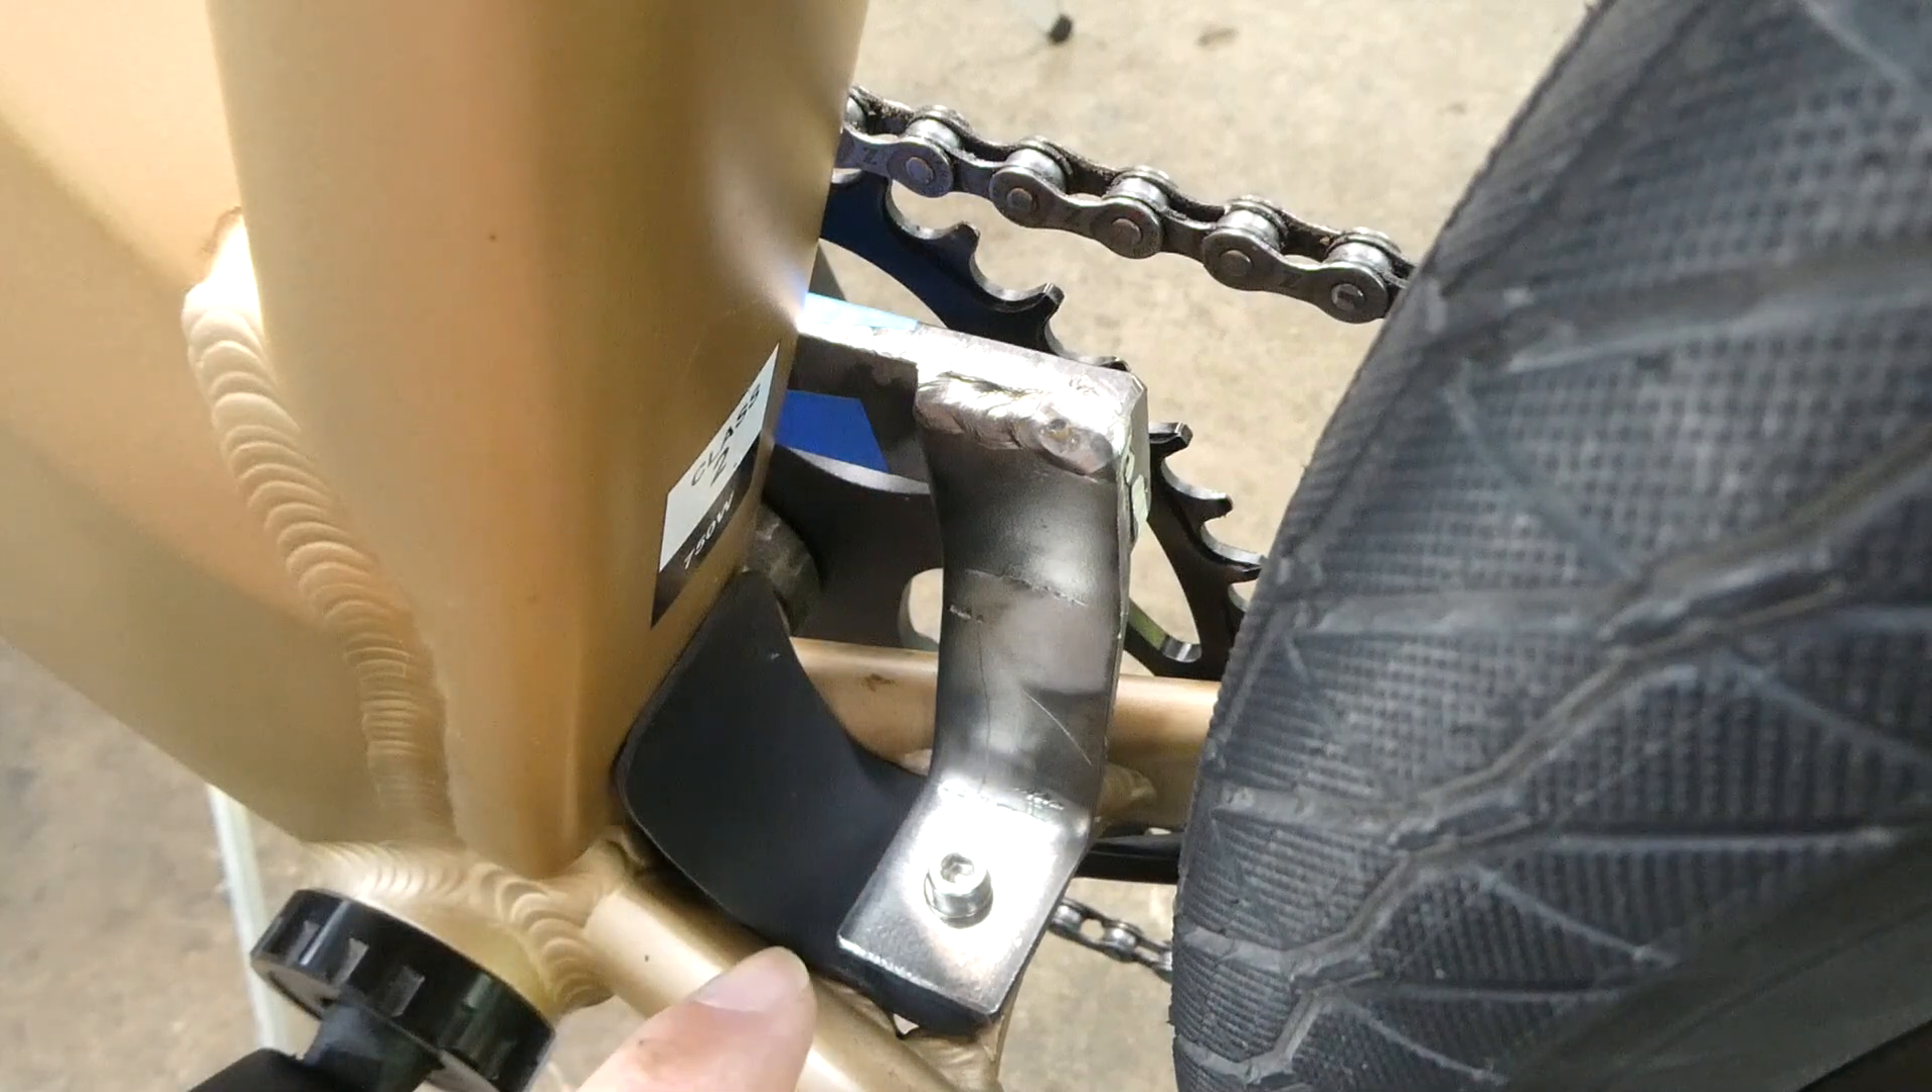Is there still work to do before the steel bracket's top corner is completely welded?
No.